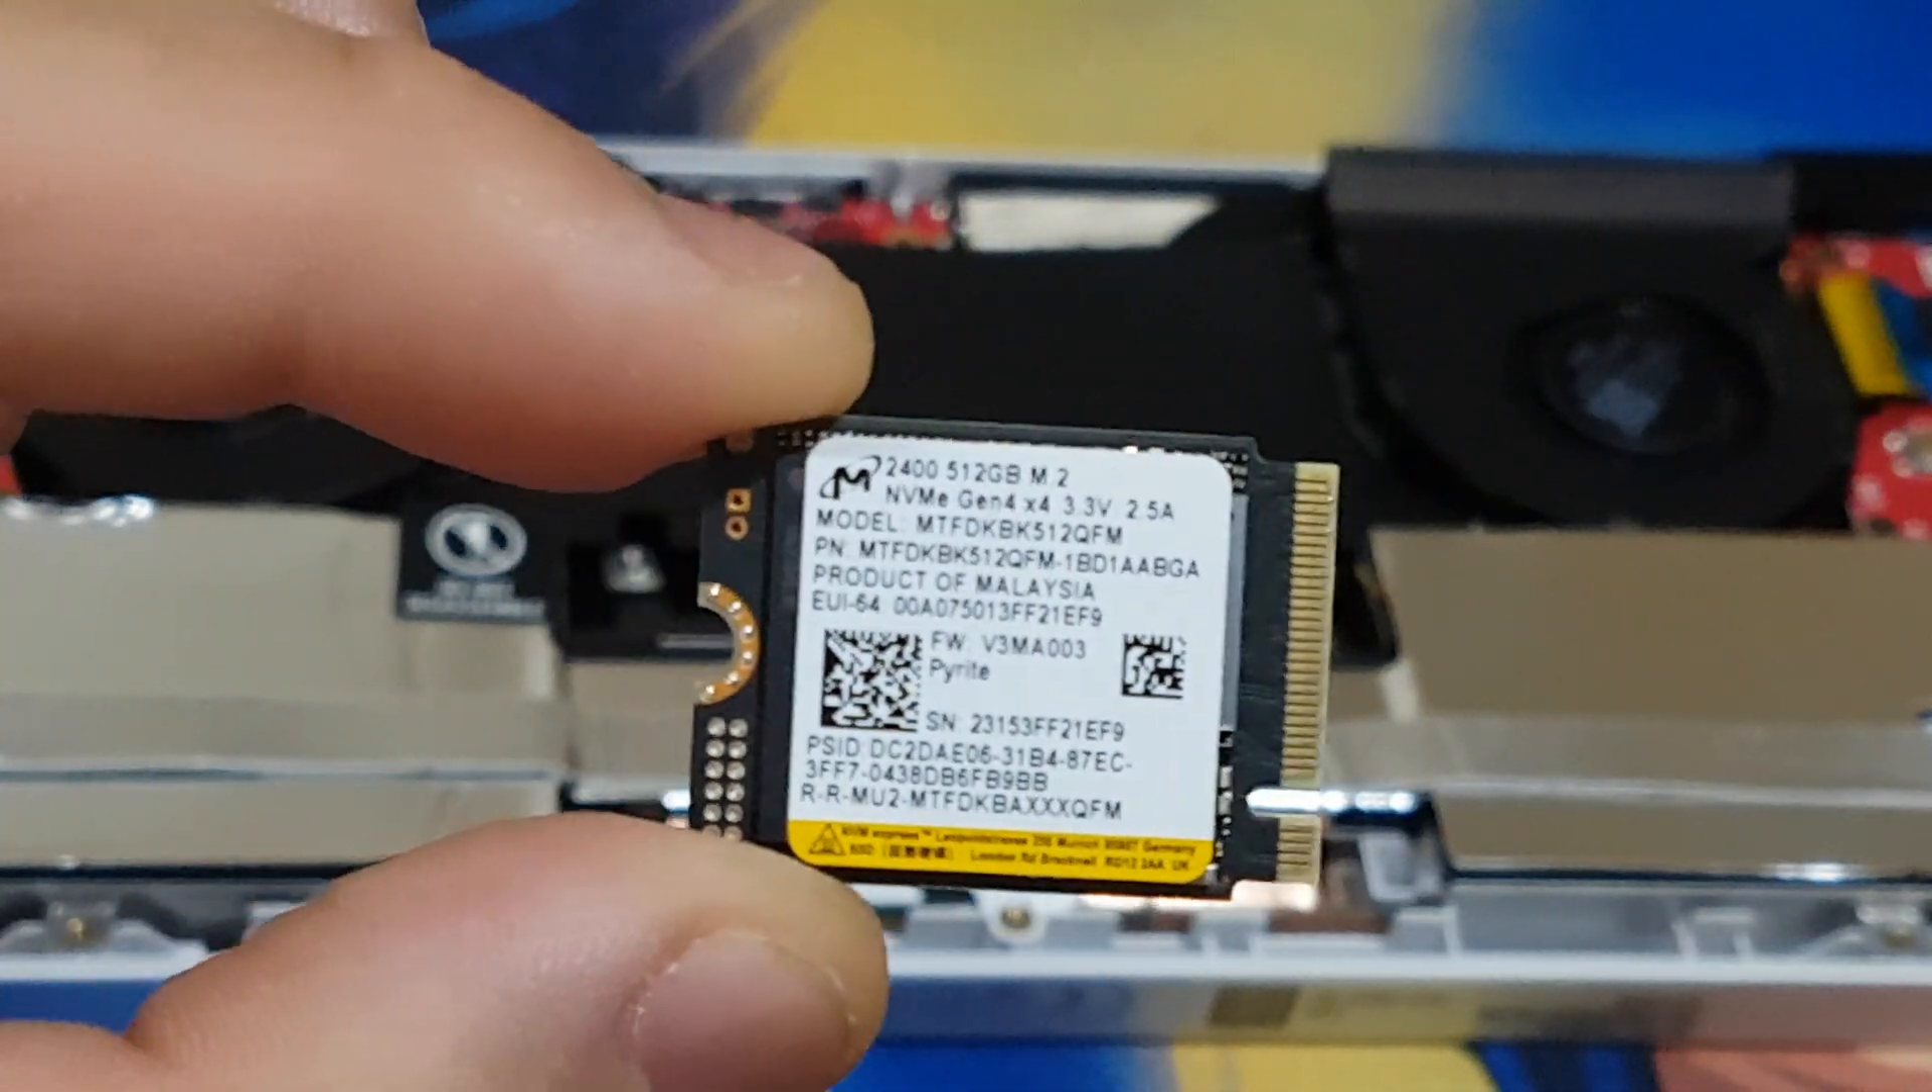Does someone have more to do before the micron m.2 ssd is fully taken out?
No.